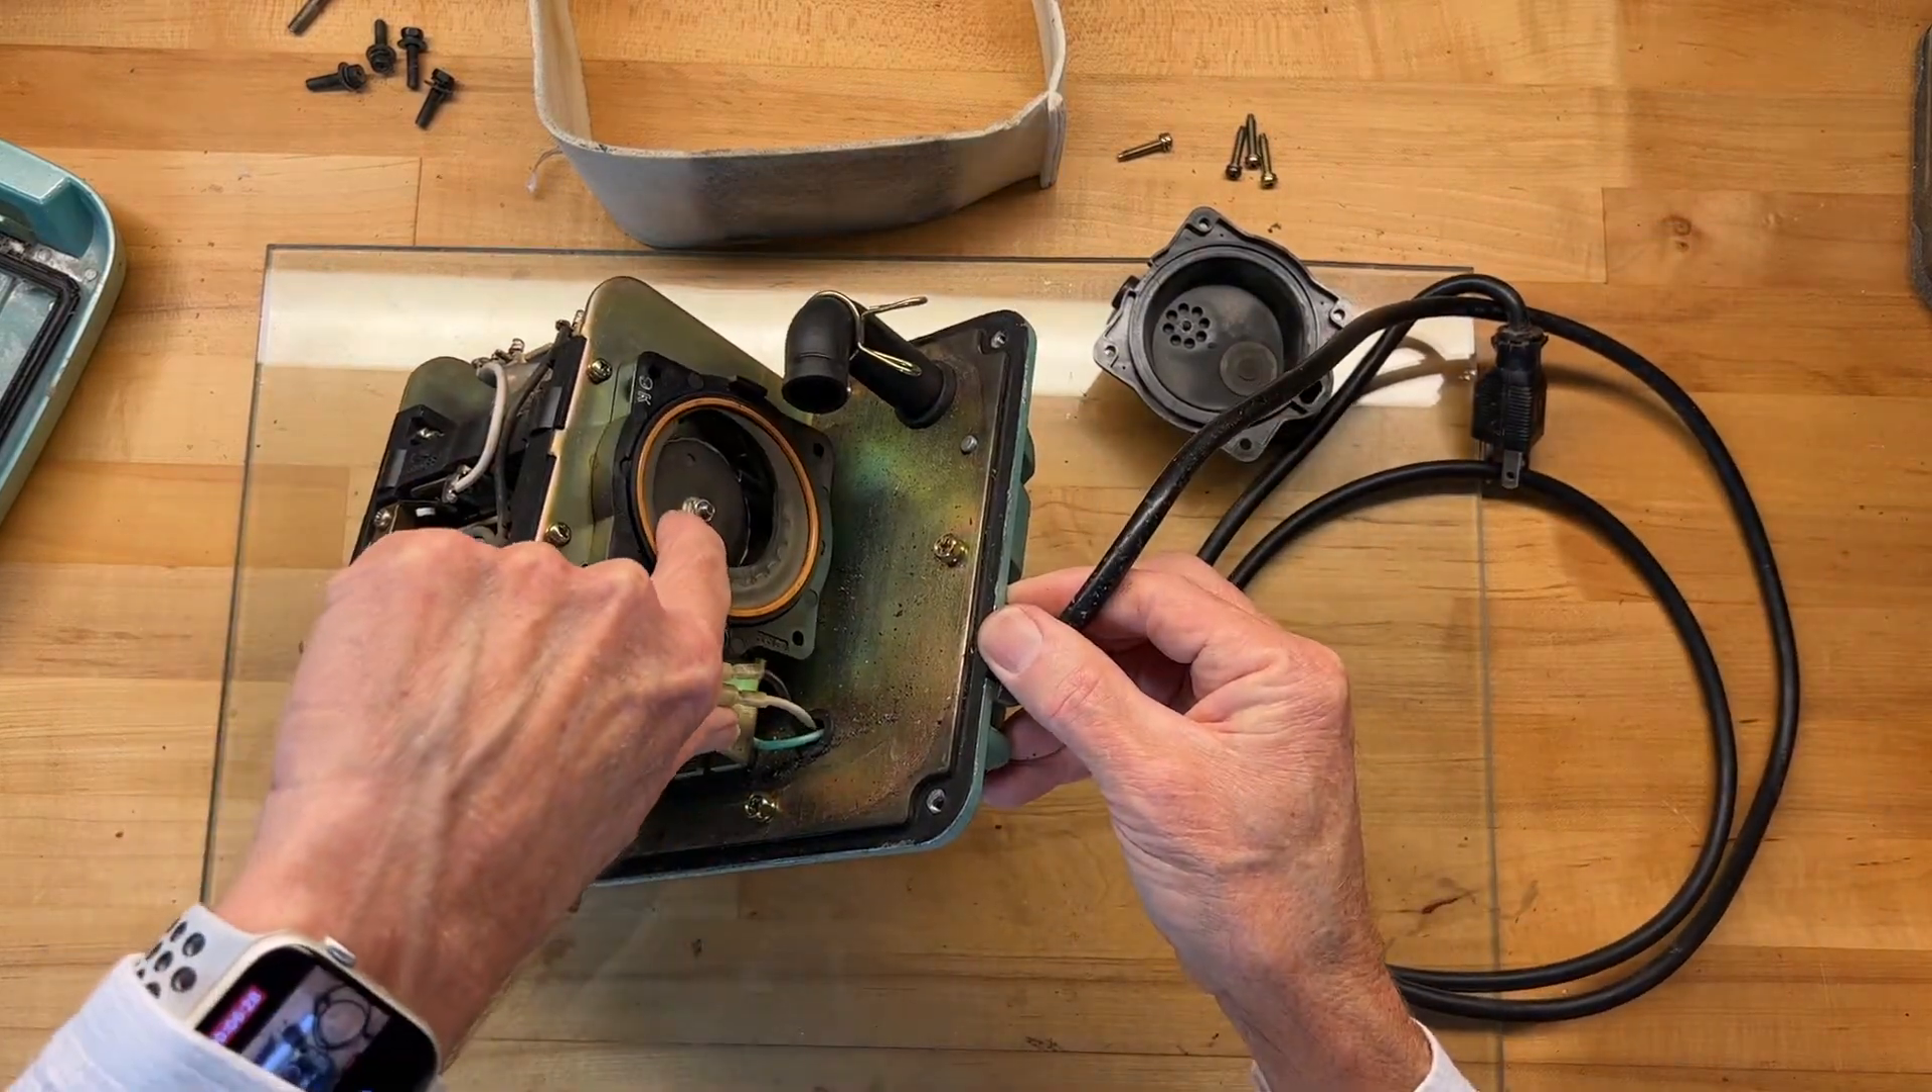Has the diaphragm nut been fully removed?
No.